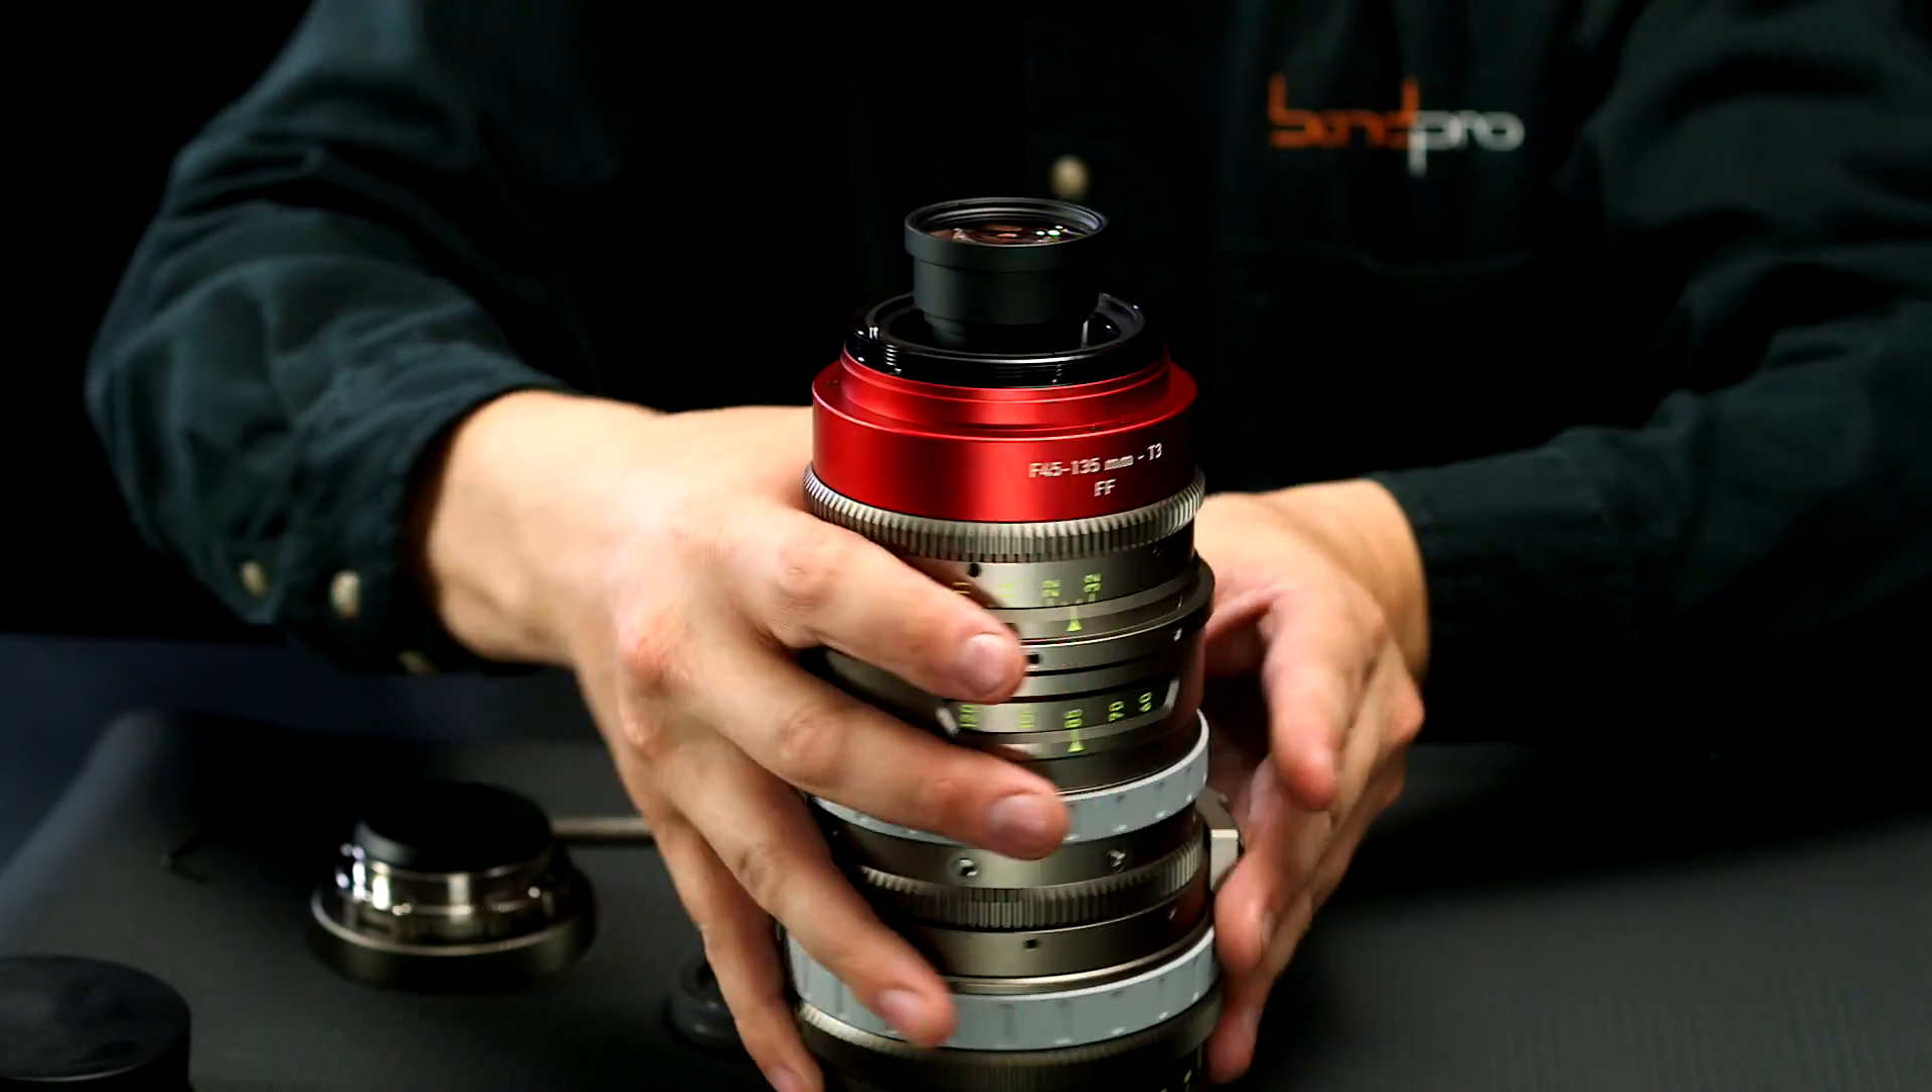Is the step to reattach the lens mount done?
No.